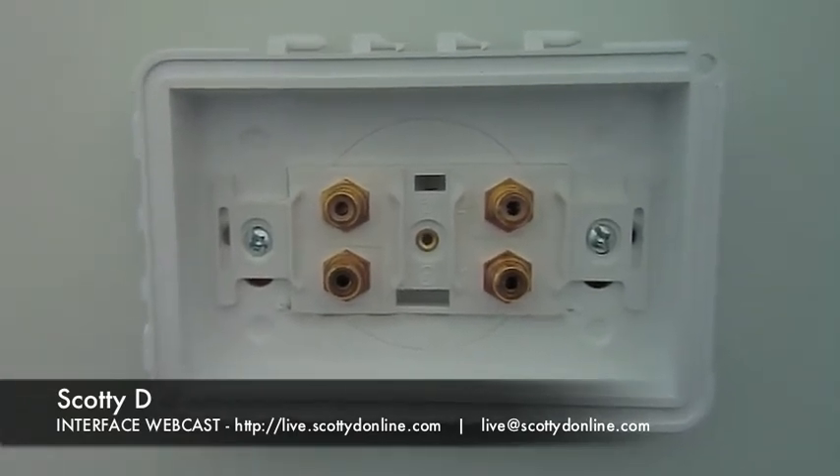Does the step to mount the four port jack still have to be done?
No.